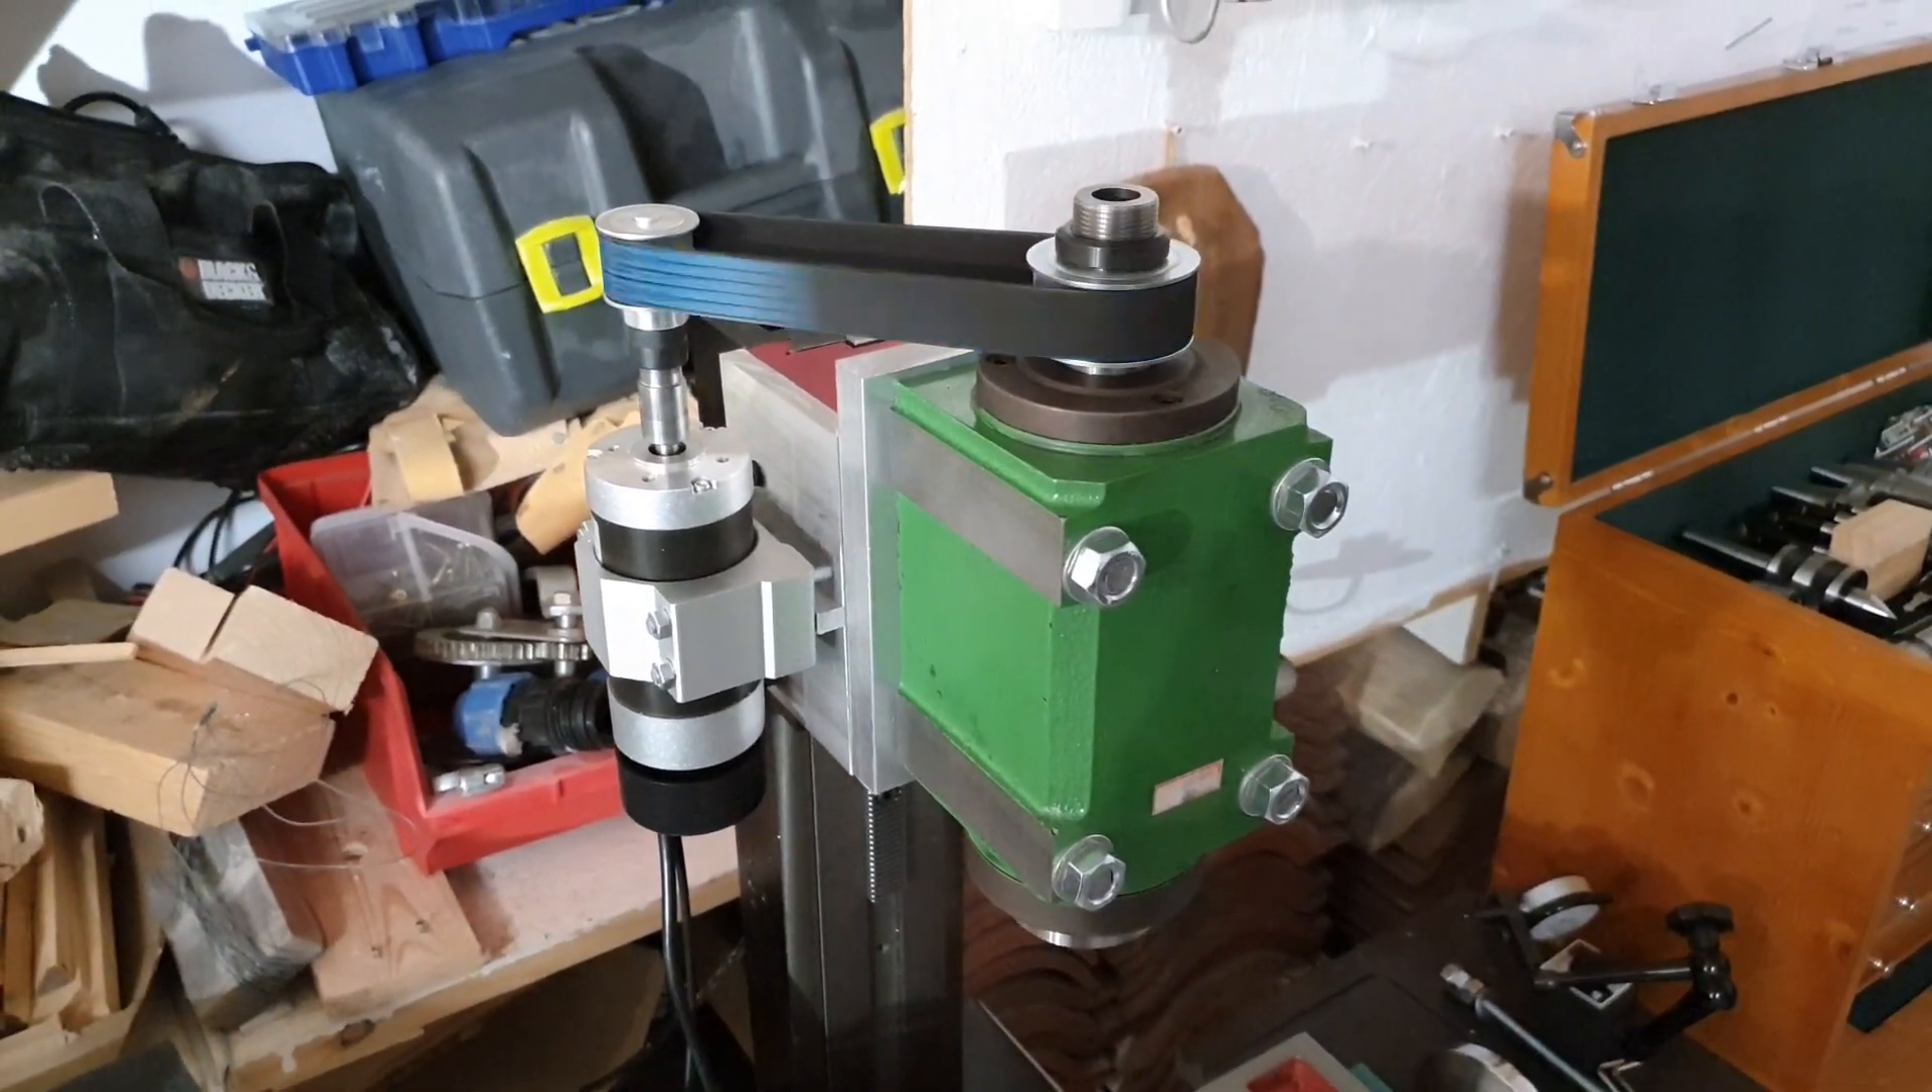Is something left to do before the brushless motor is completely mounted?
No.